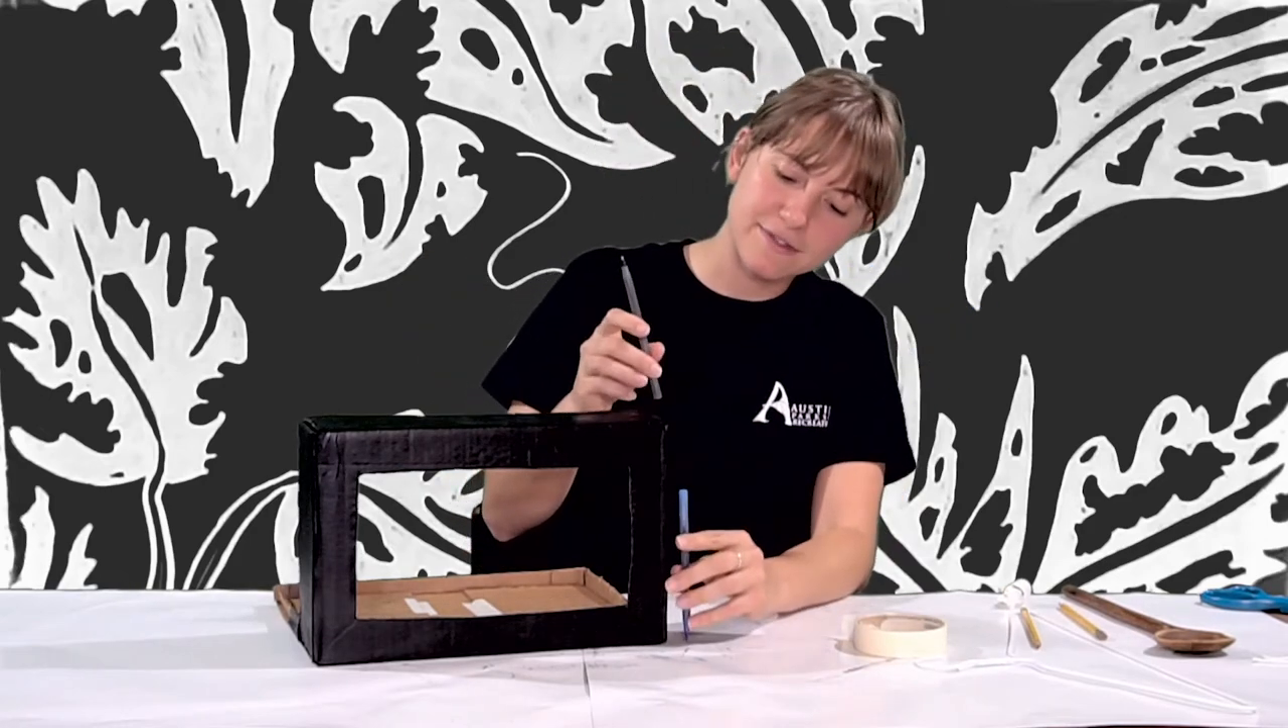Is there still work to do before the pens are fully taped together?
Yes.